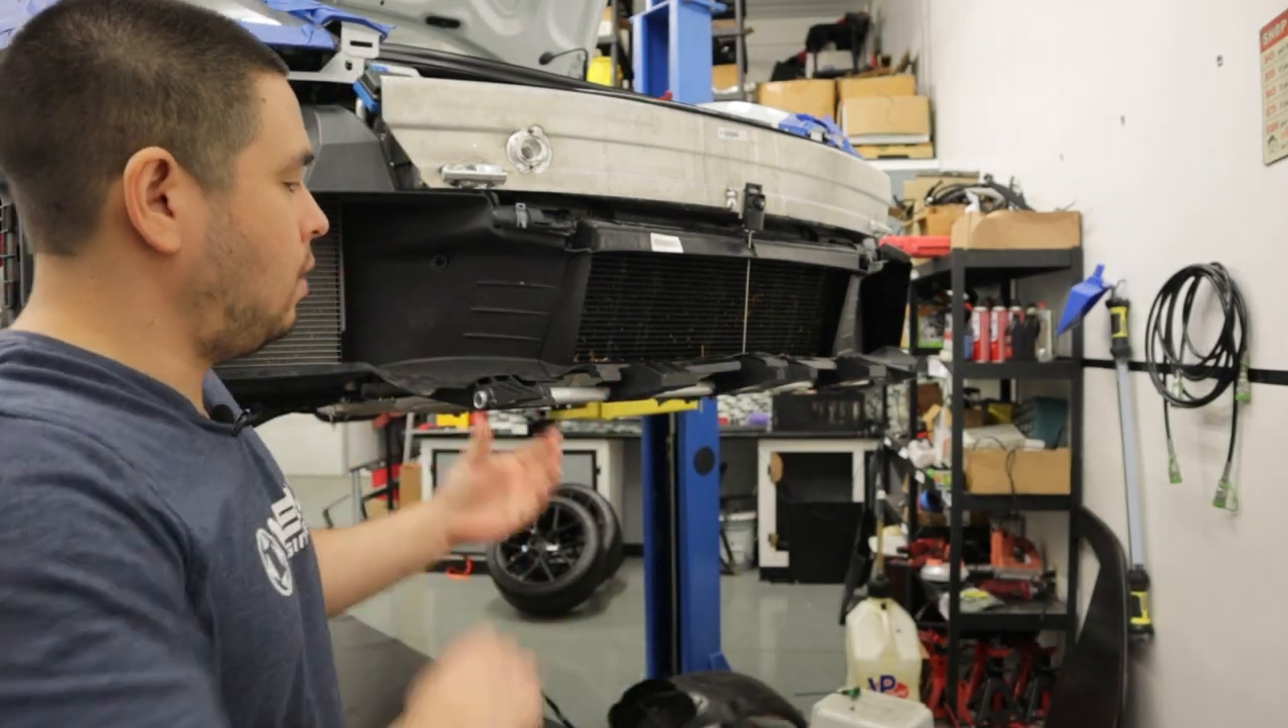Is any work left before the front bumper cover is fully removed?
No.